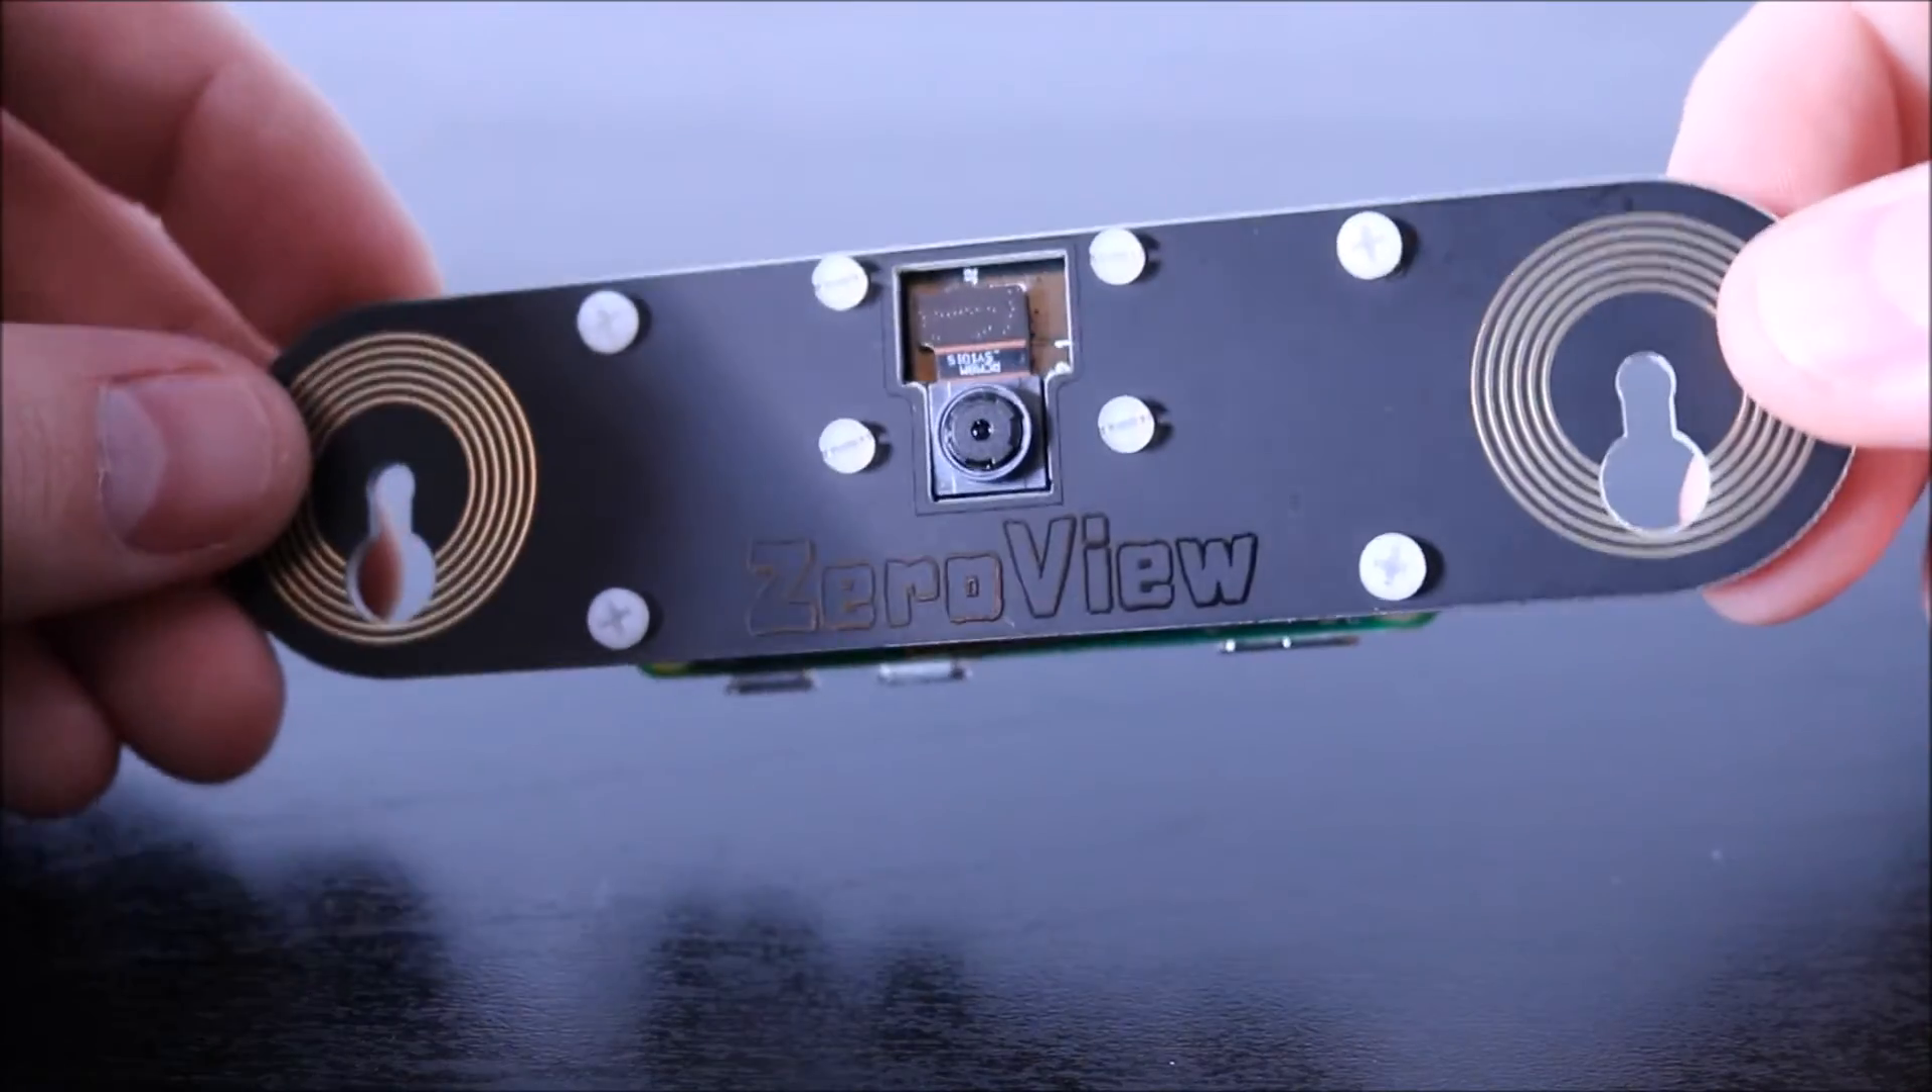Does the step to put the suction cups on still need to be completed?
Yes.